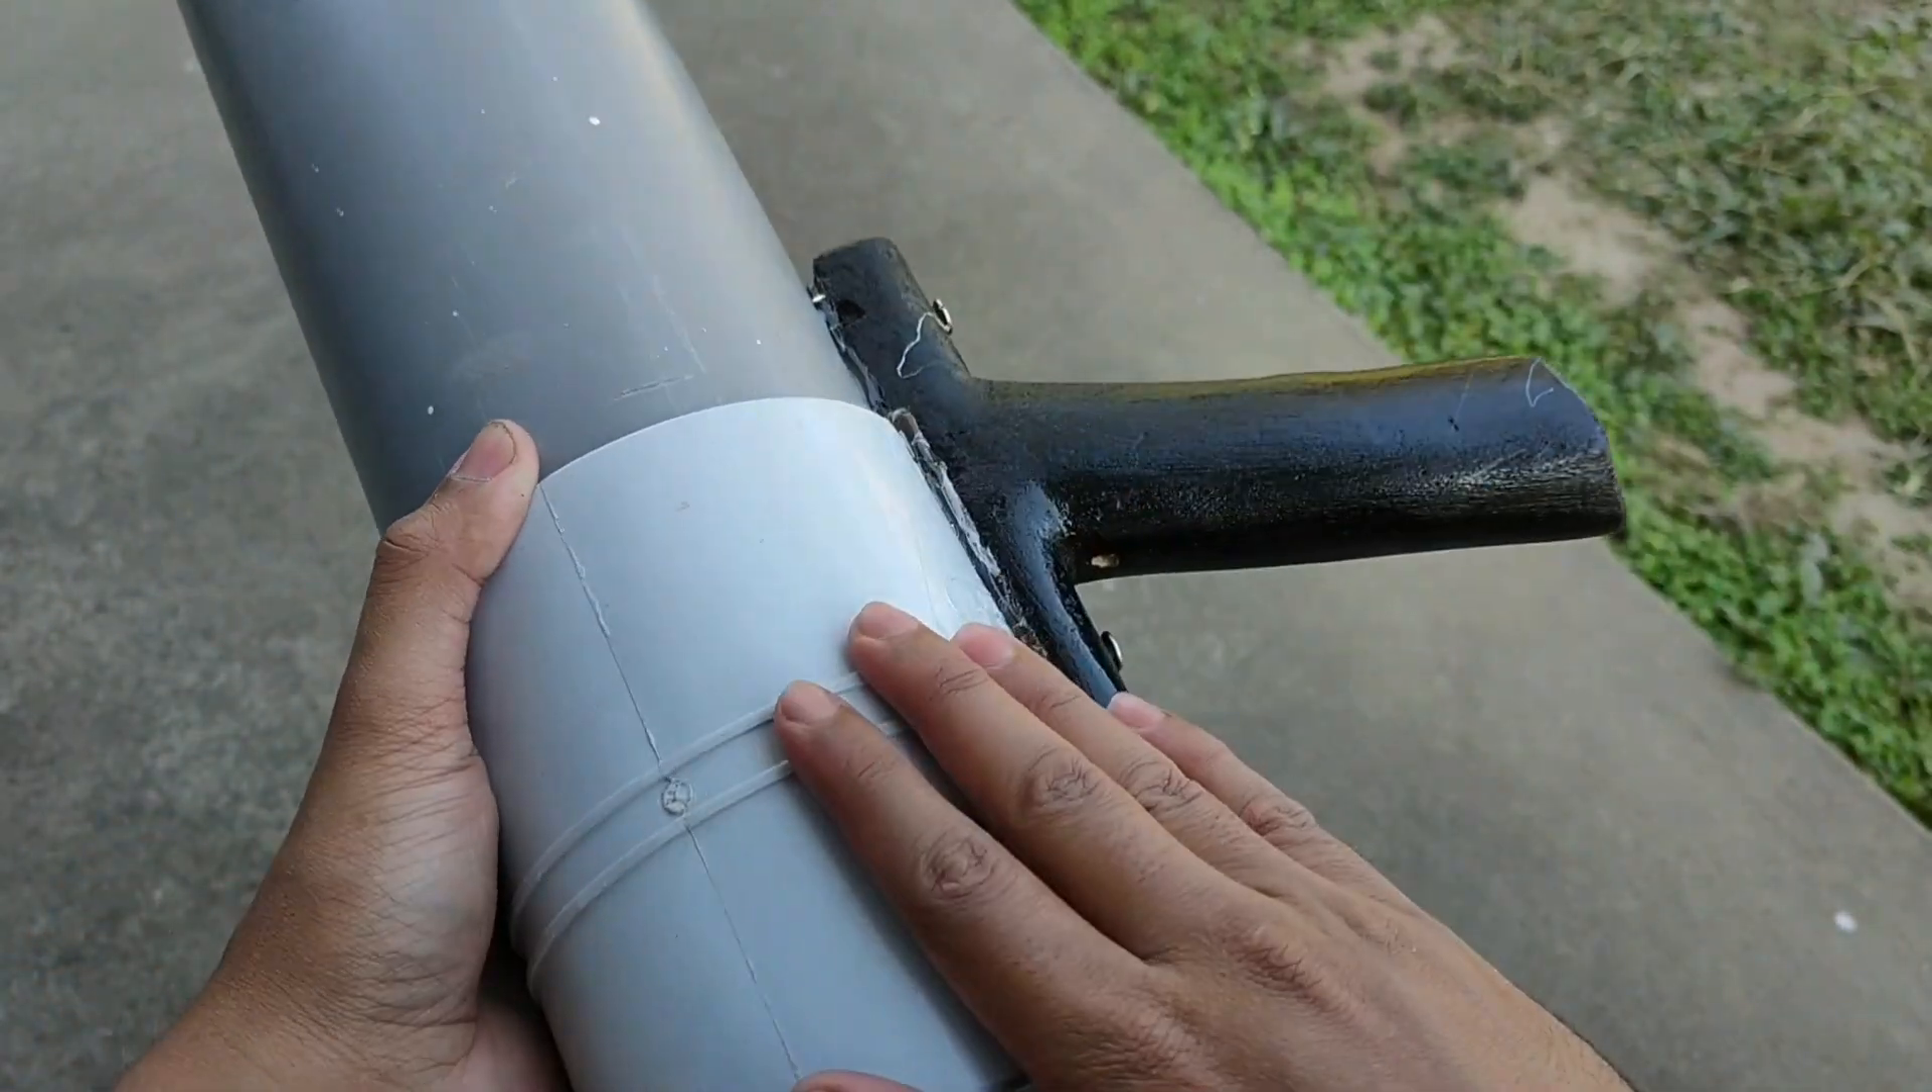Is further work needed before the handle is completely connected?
No.